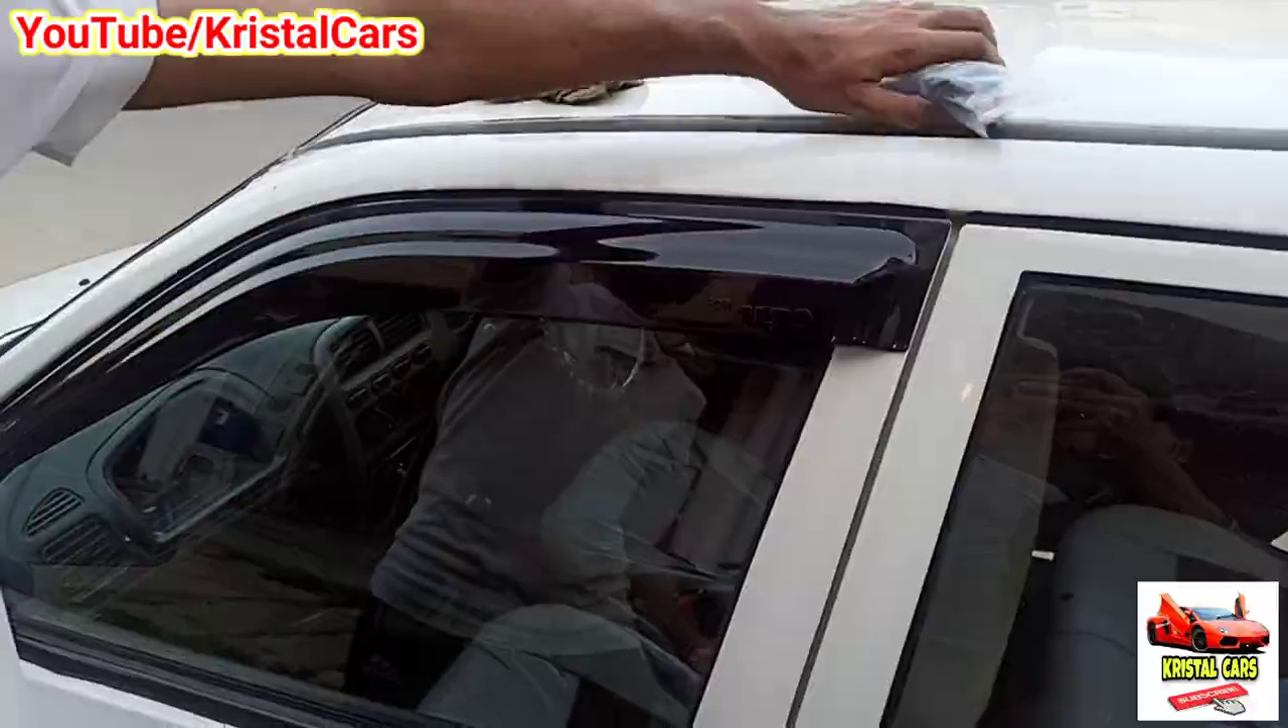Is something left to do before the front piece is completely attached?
No.